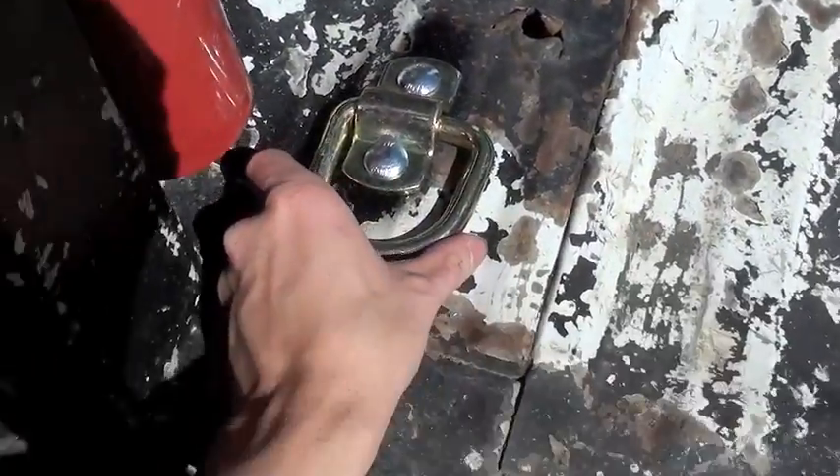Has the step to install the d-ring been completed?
Yes.